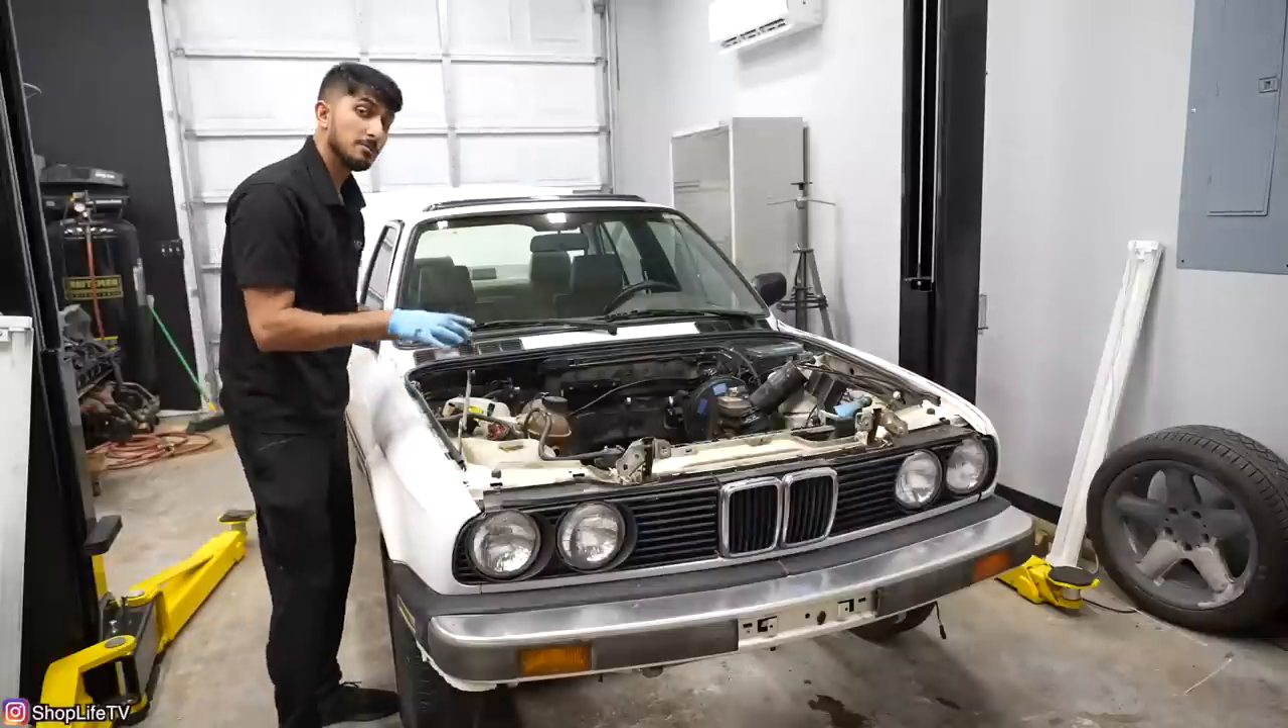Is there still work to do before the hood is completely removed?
No.